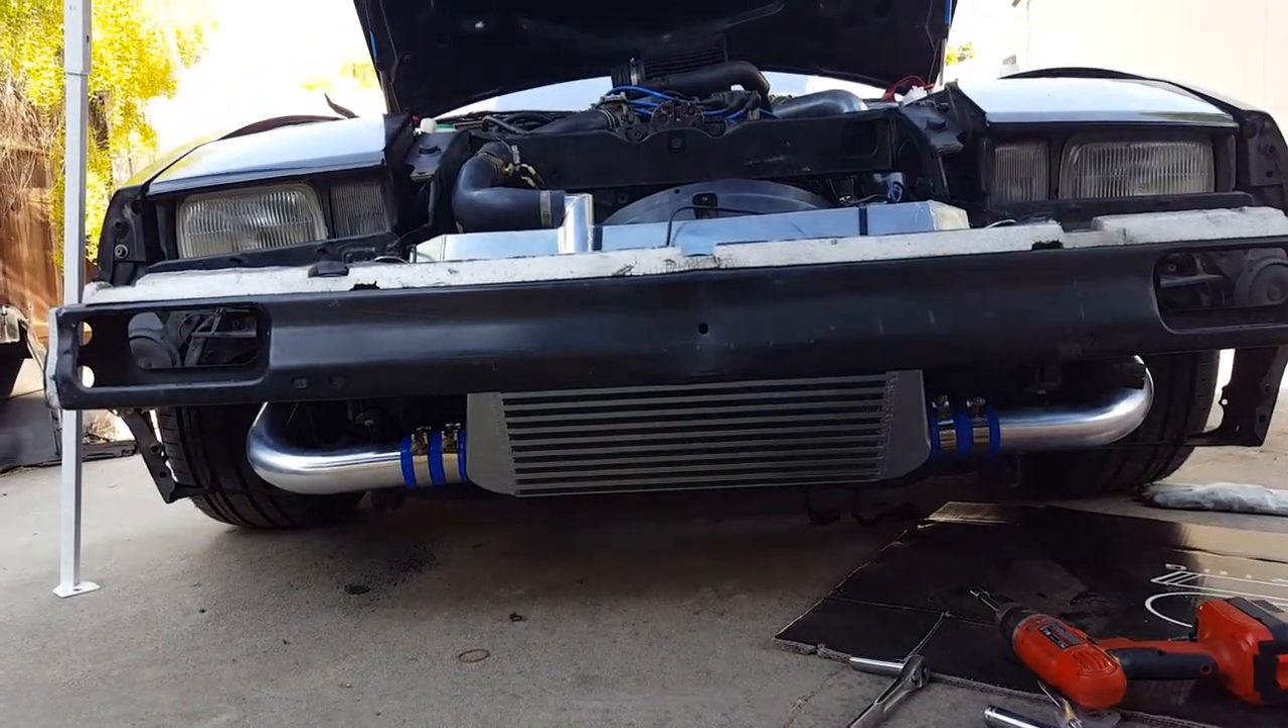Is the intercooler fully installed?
Yes.